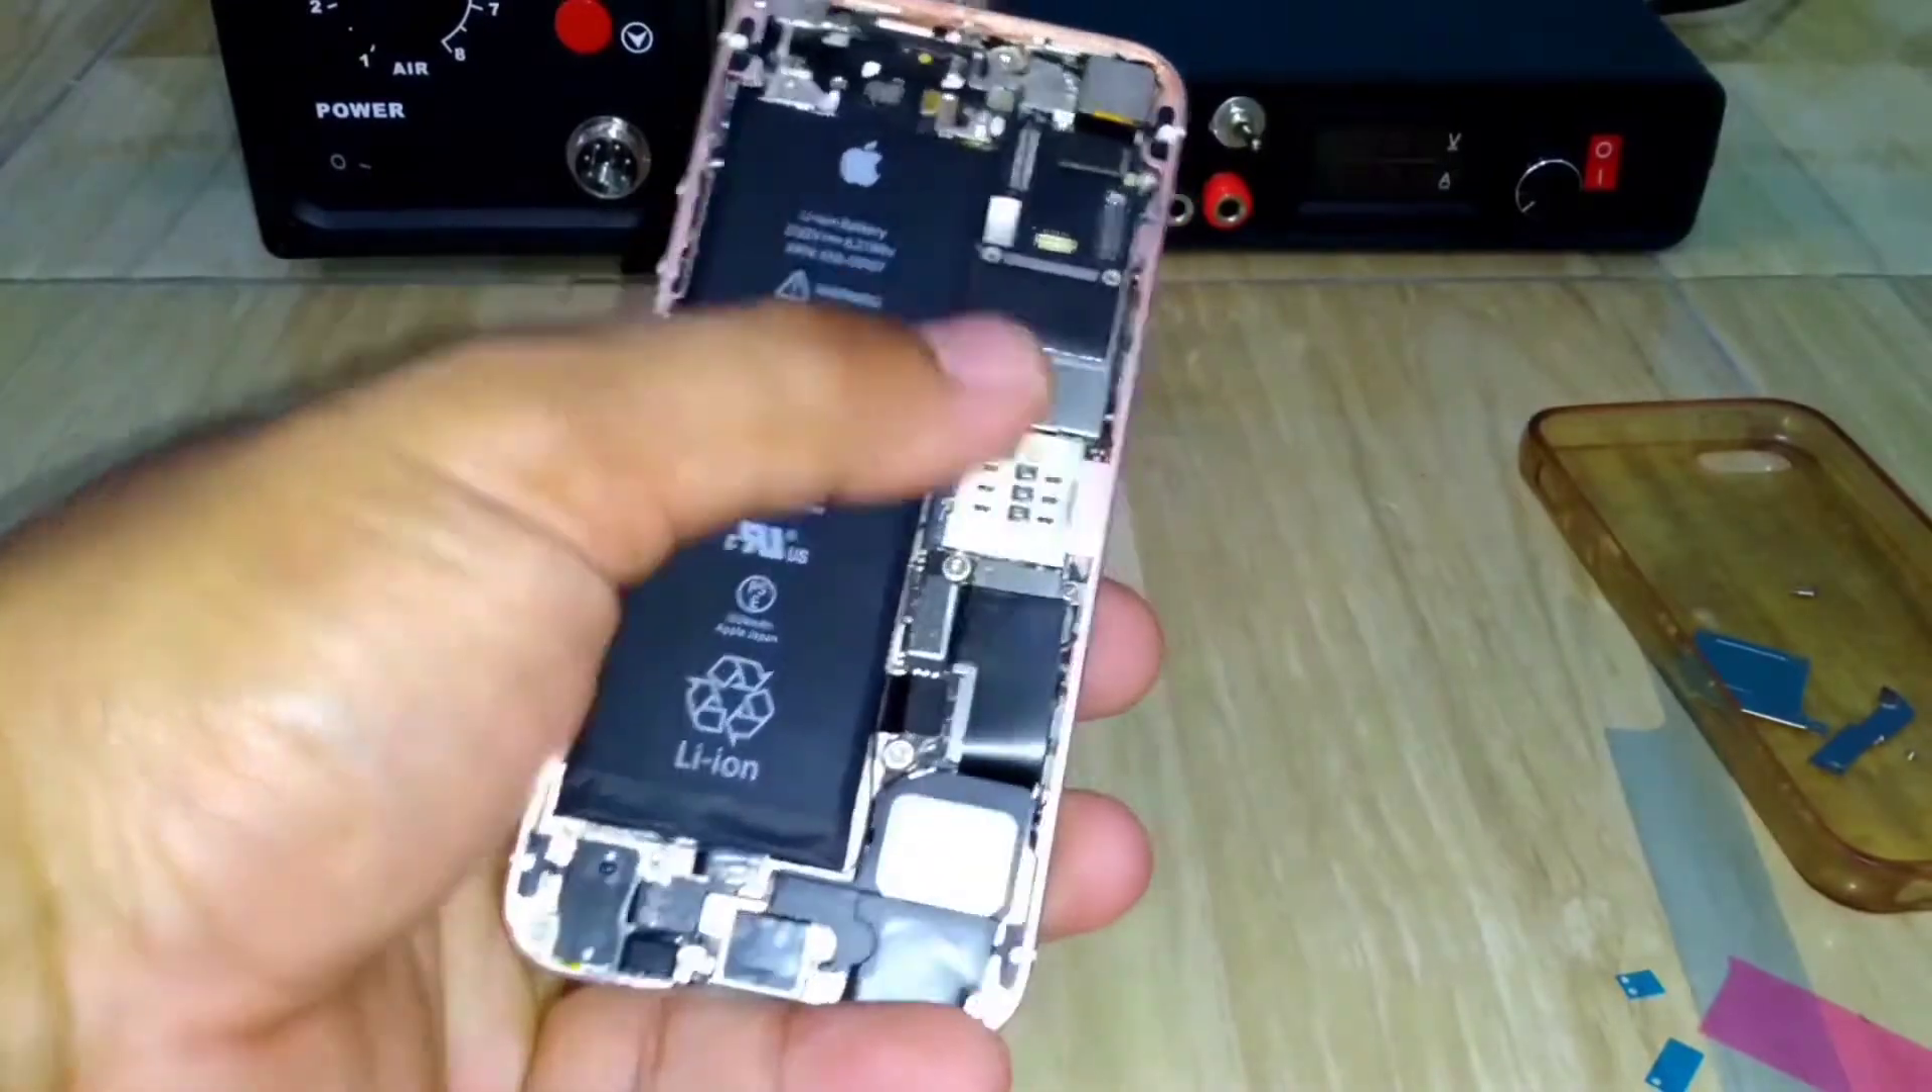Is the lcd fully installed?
No.